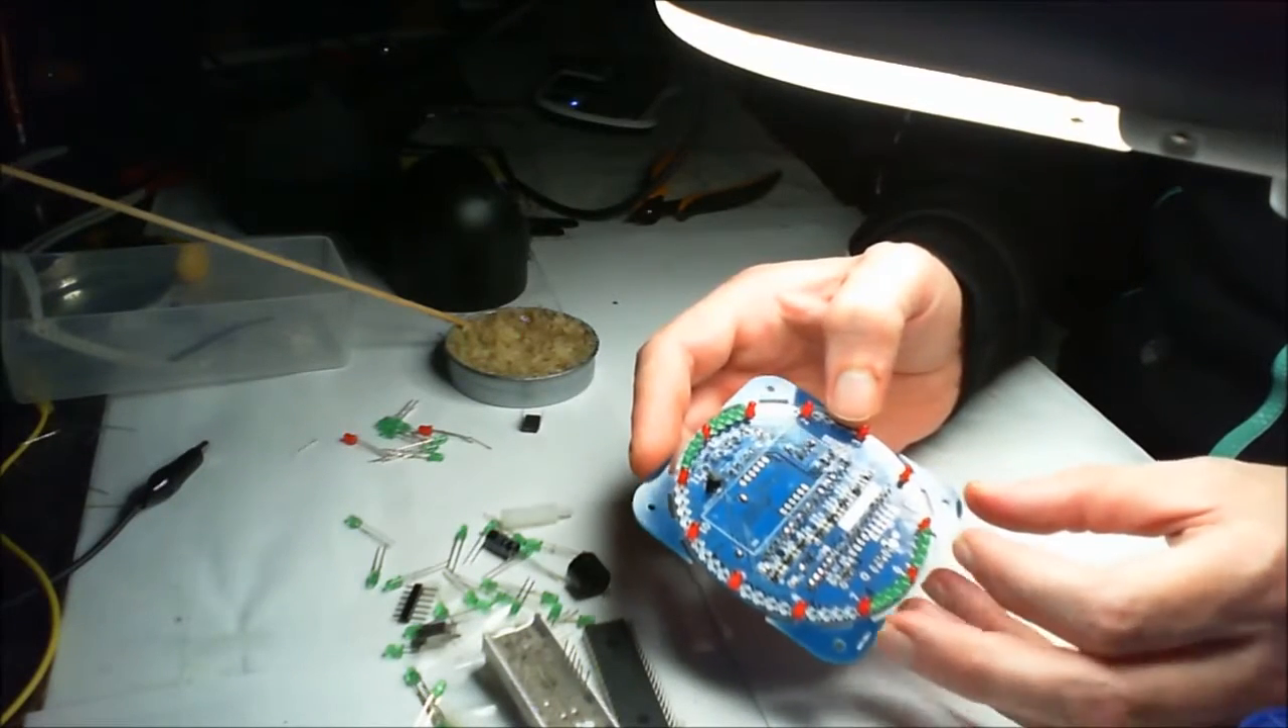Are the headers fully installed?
No.